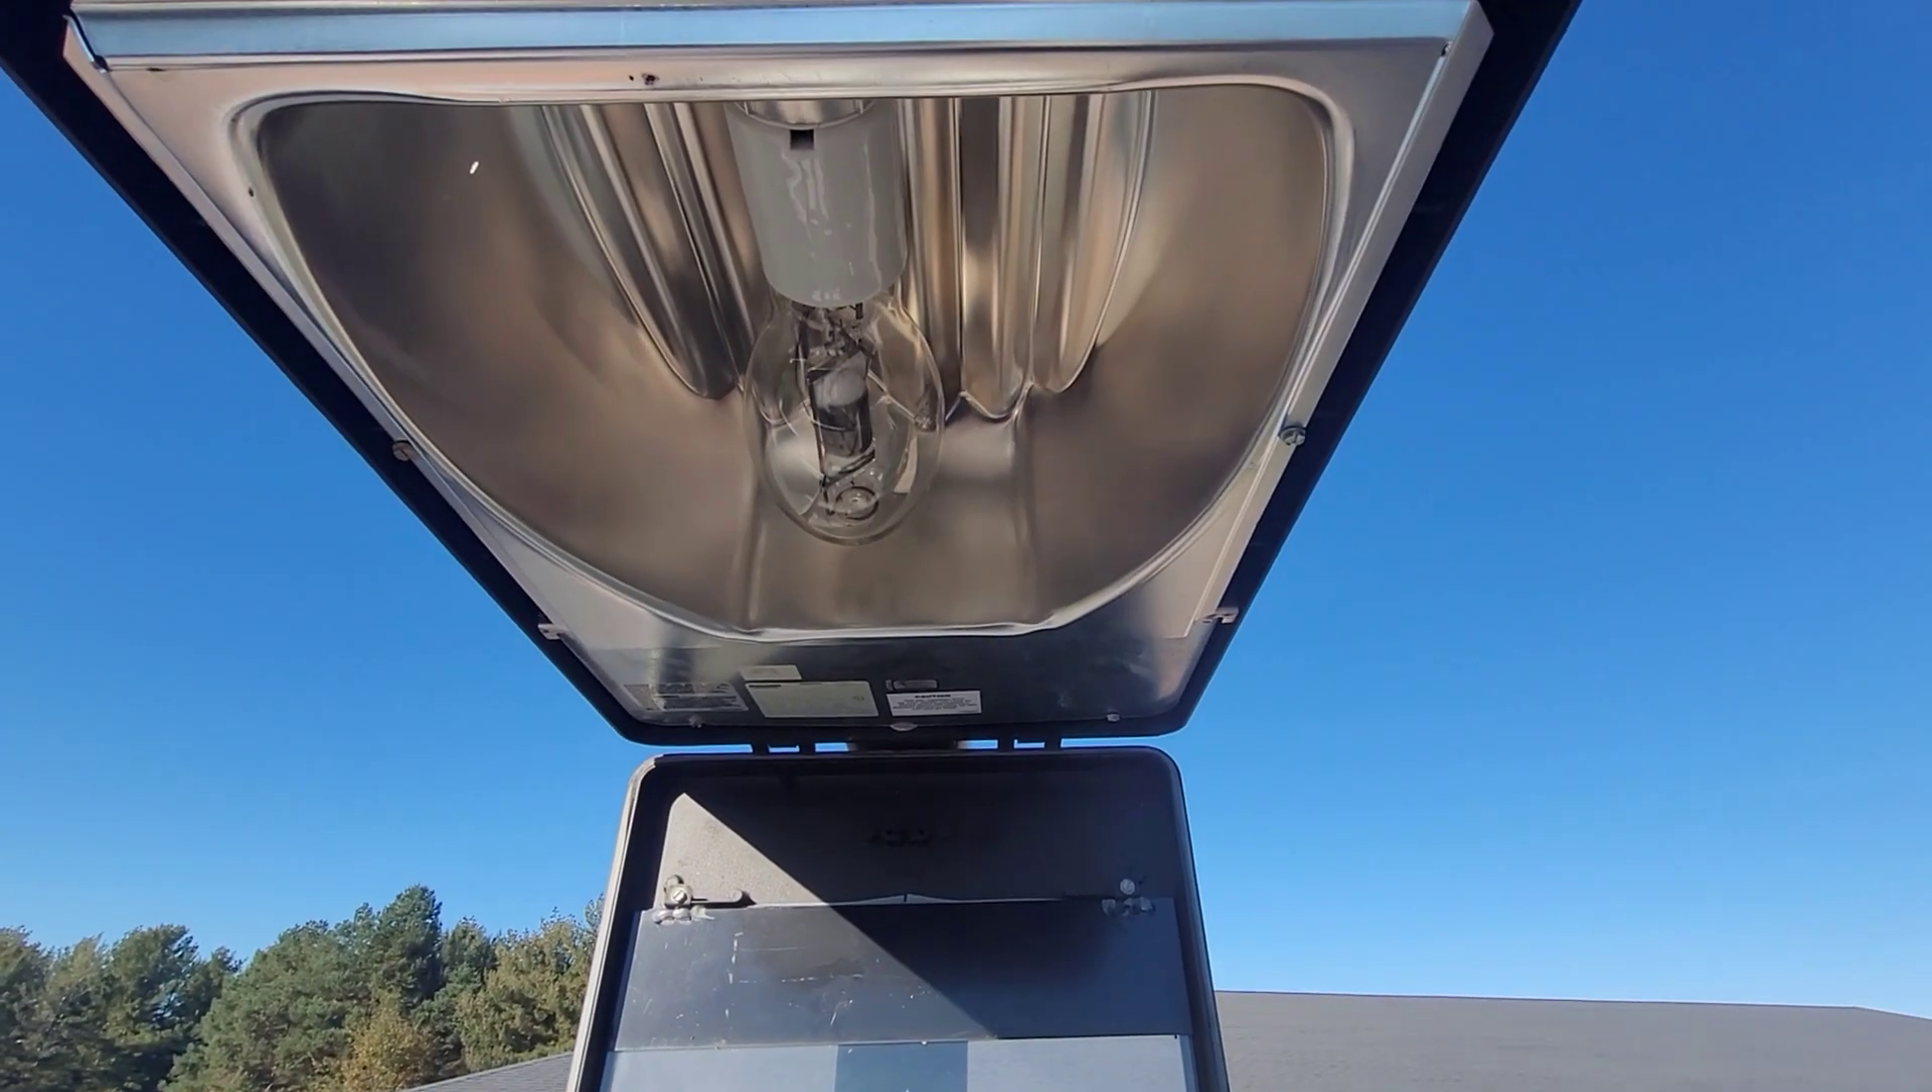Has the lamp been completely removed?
No.